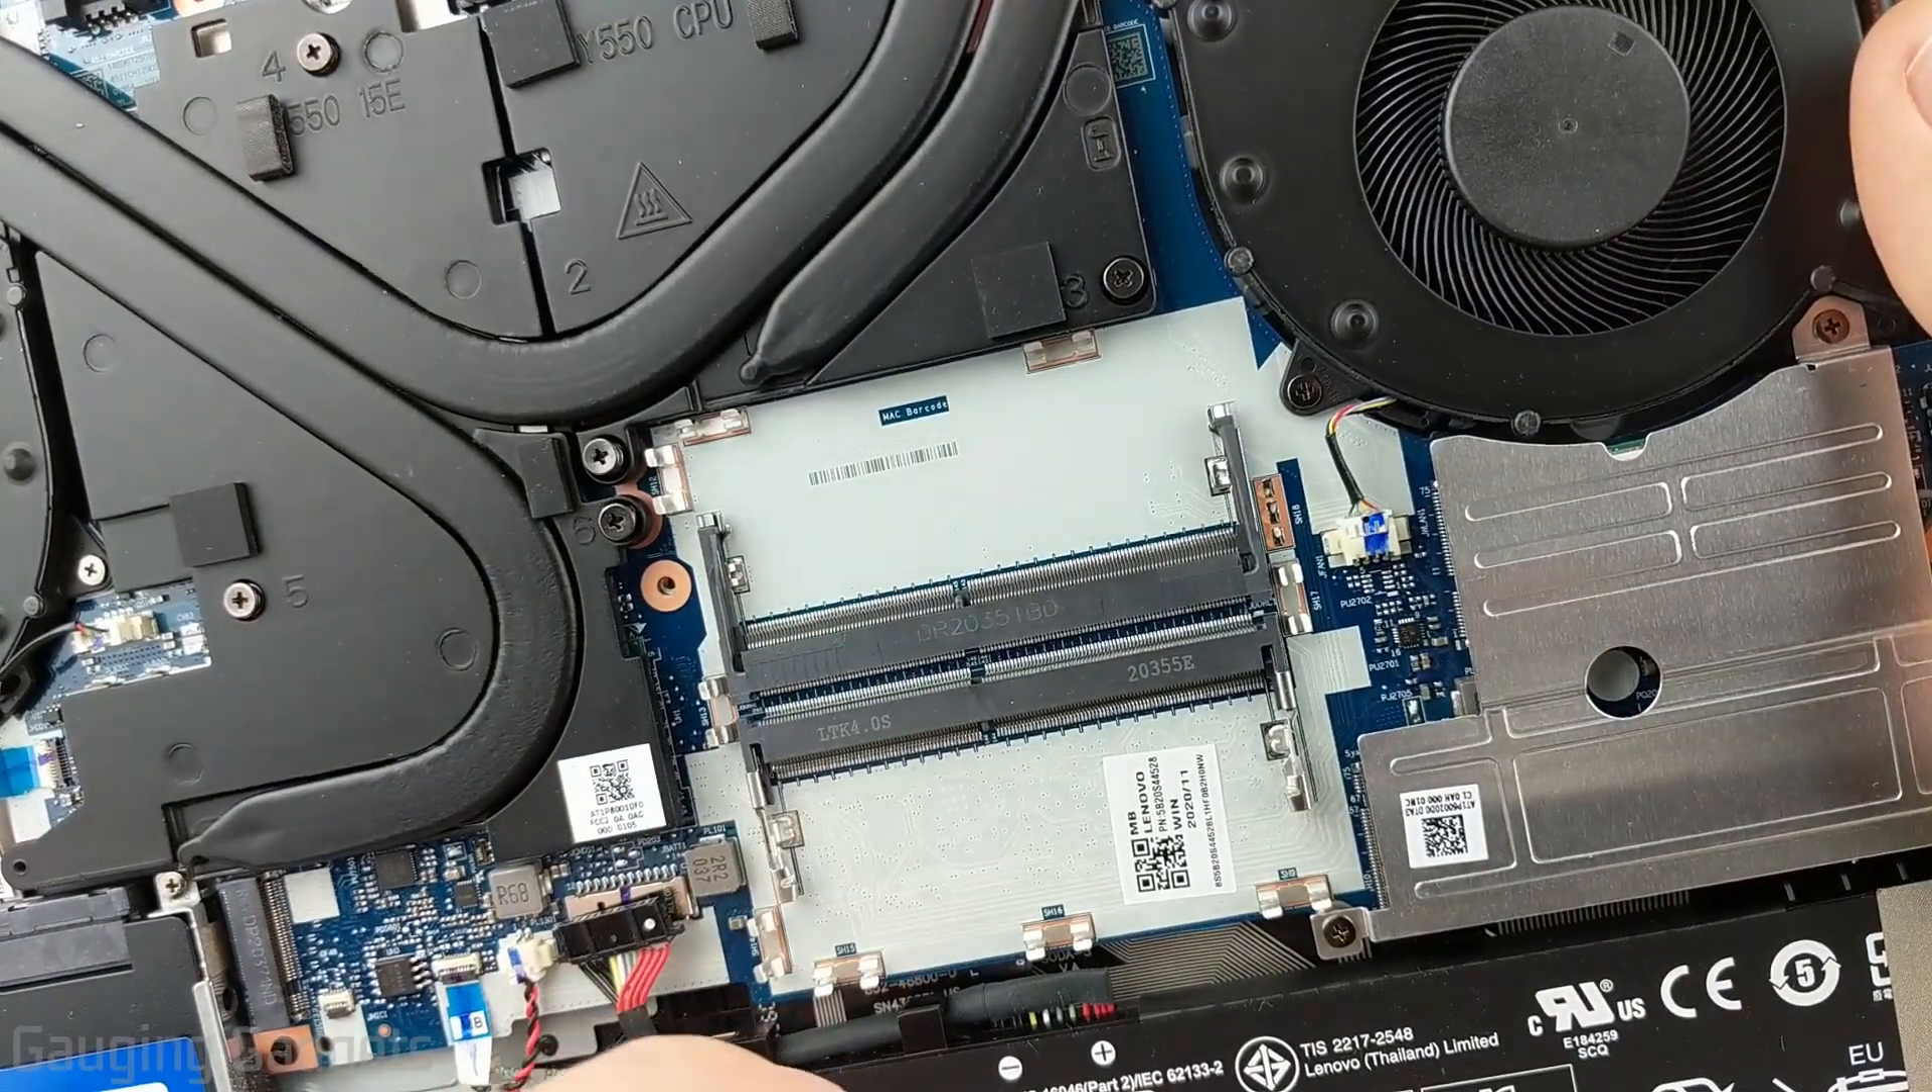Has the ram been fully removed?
Yes.